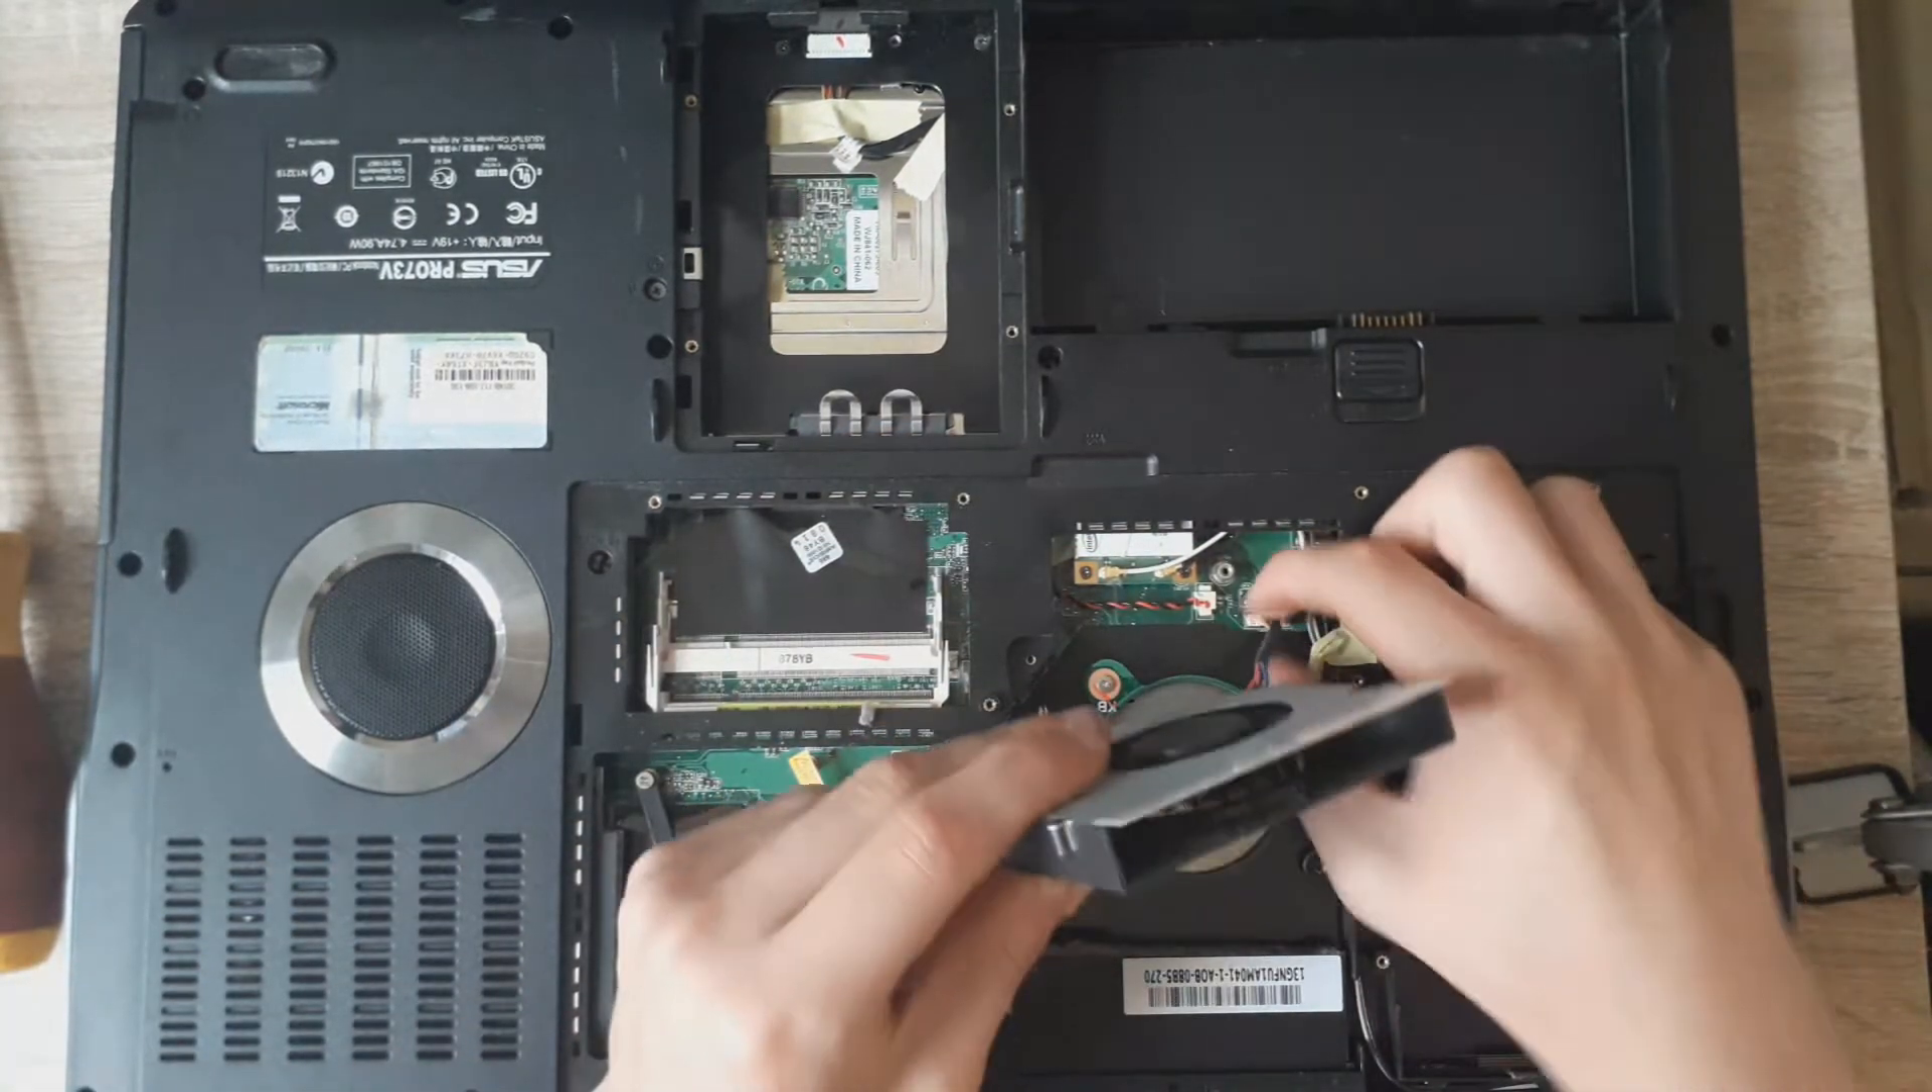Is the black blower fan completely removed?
No.